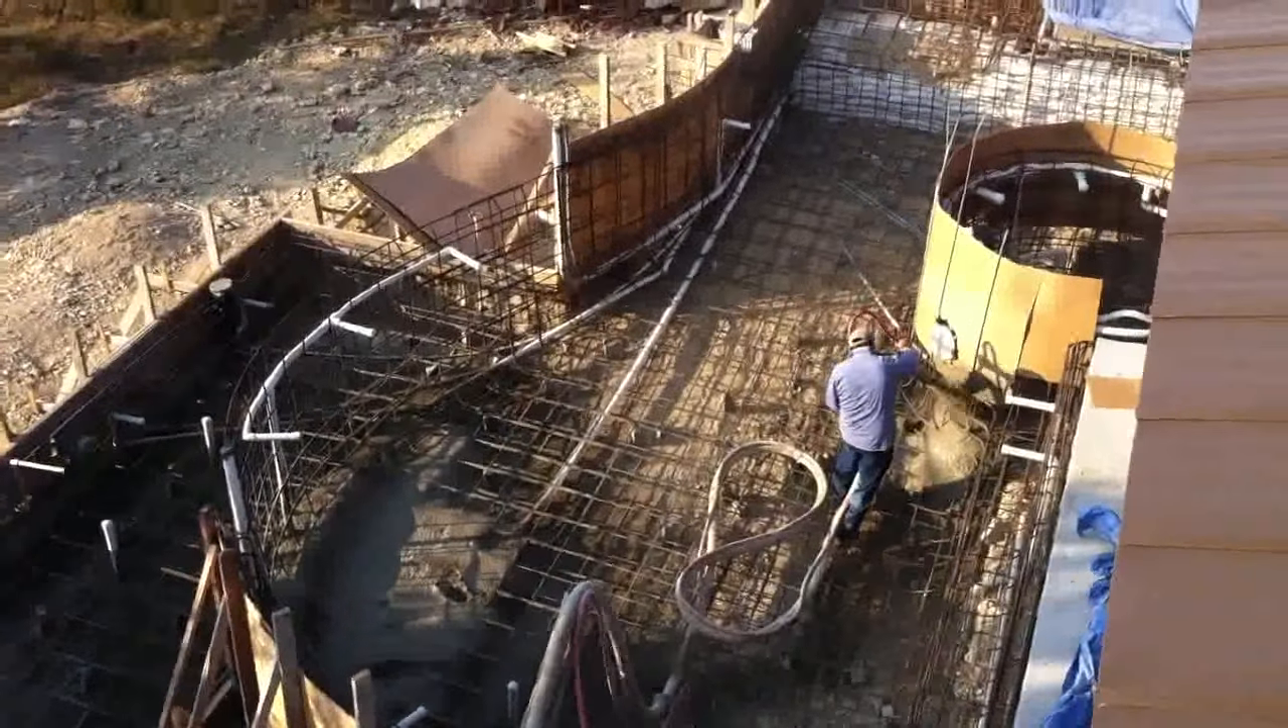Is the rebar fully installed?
Yes.